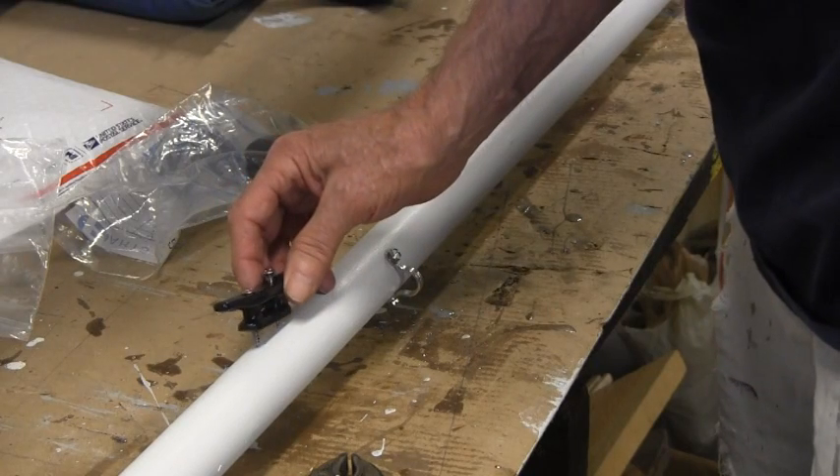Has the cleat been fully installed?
No.